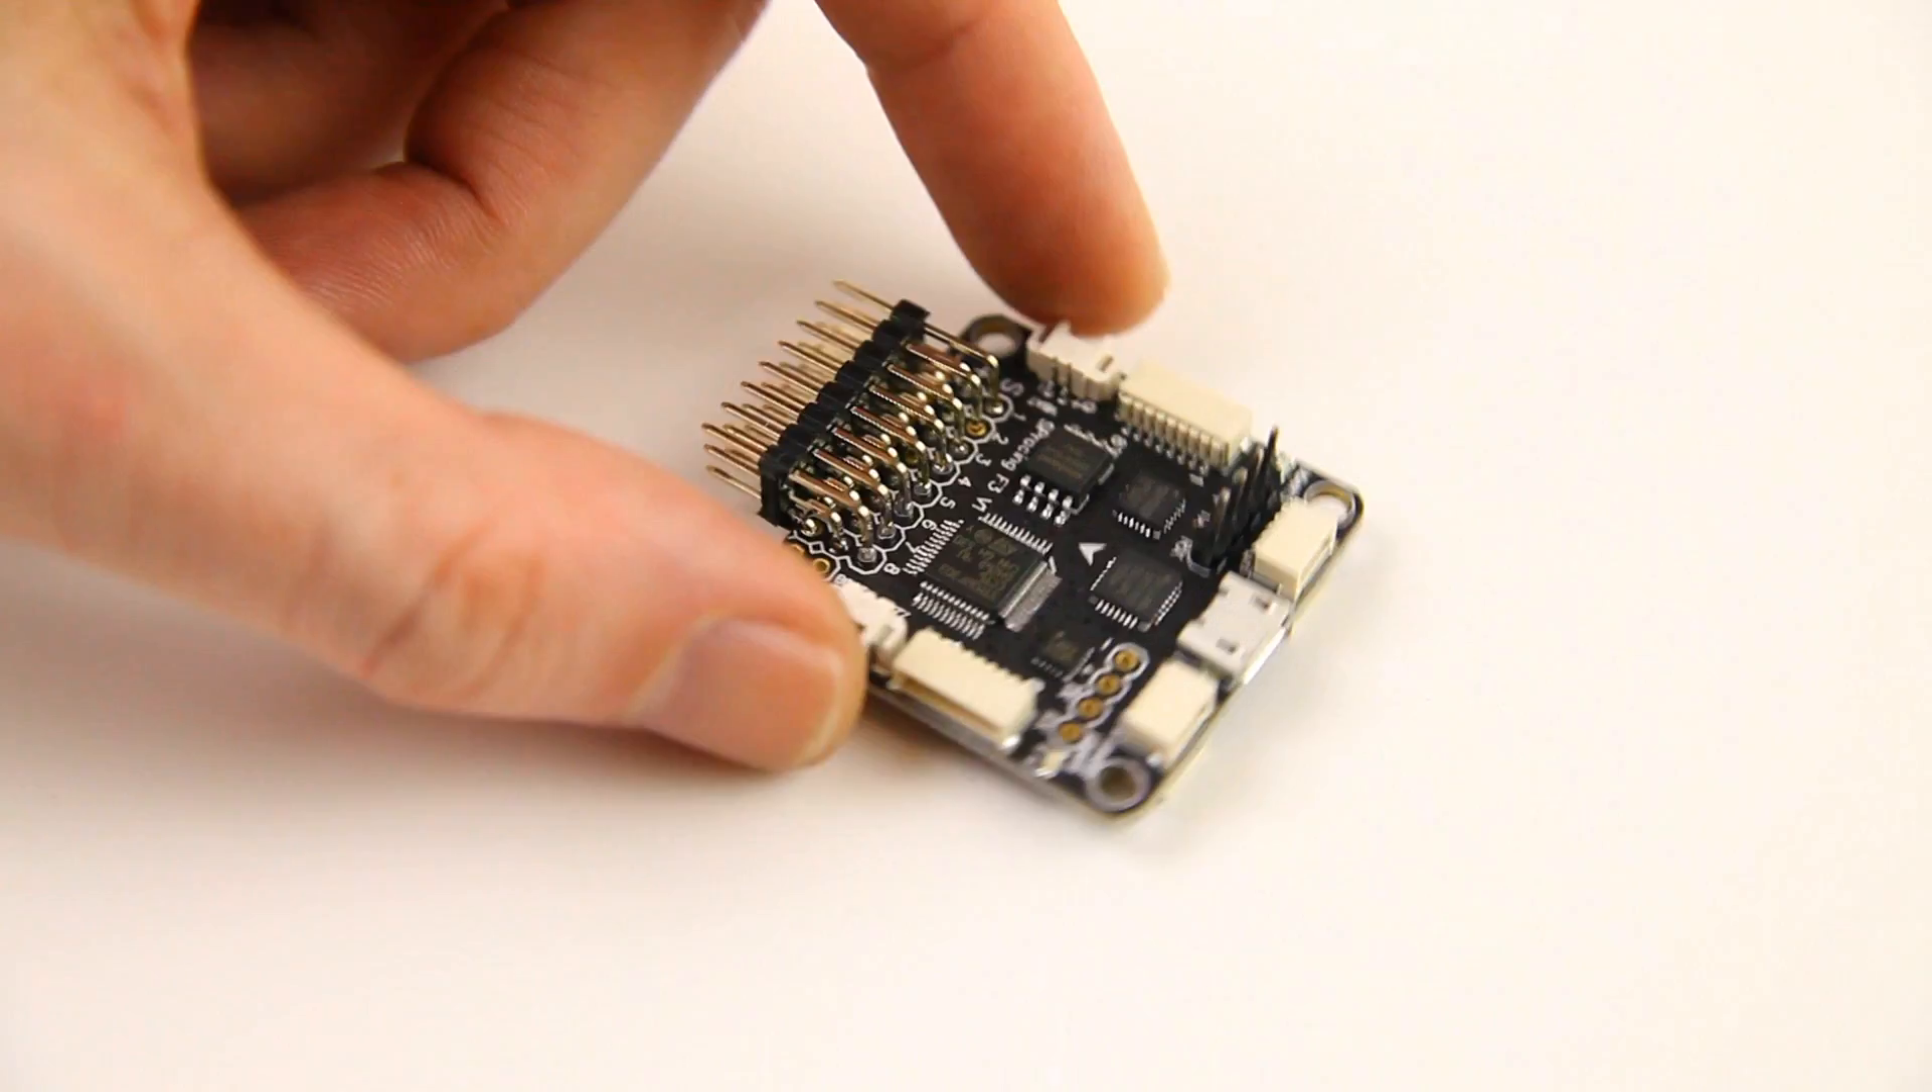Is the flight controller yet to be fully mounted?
Yes.